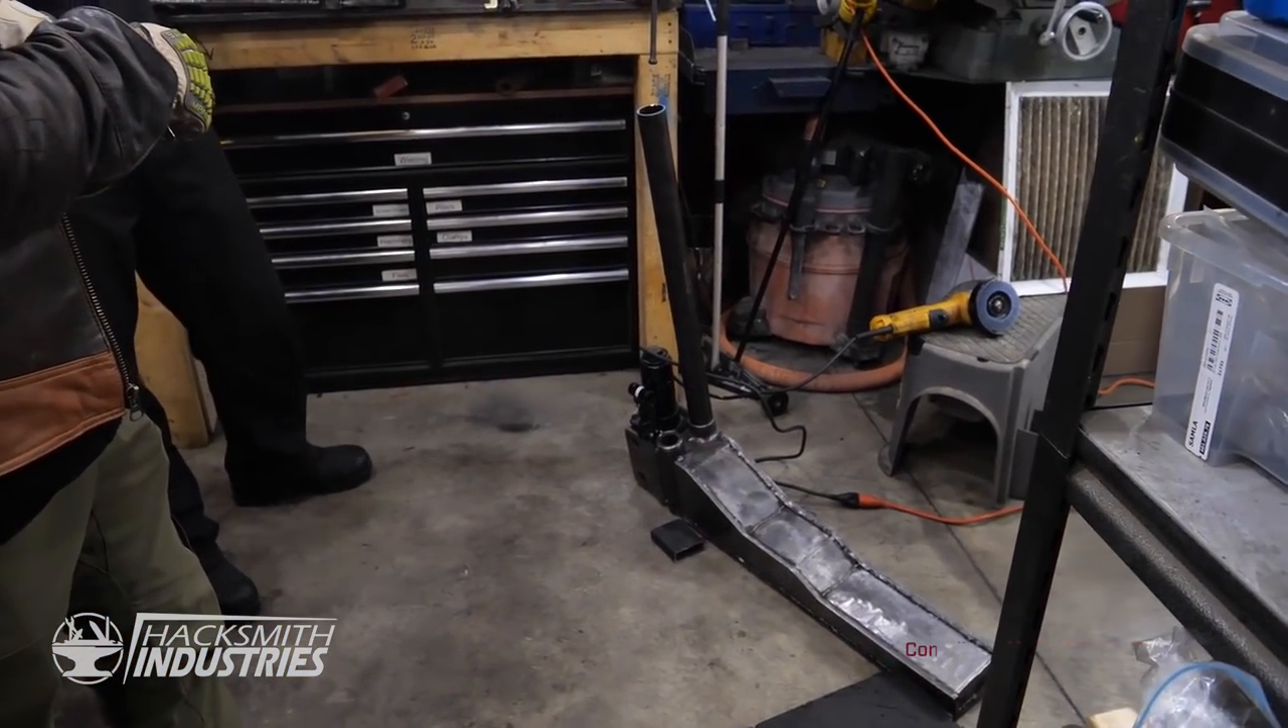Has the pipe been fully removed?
No.